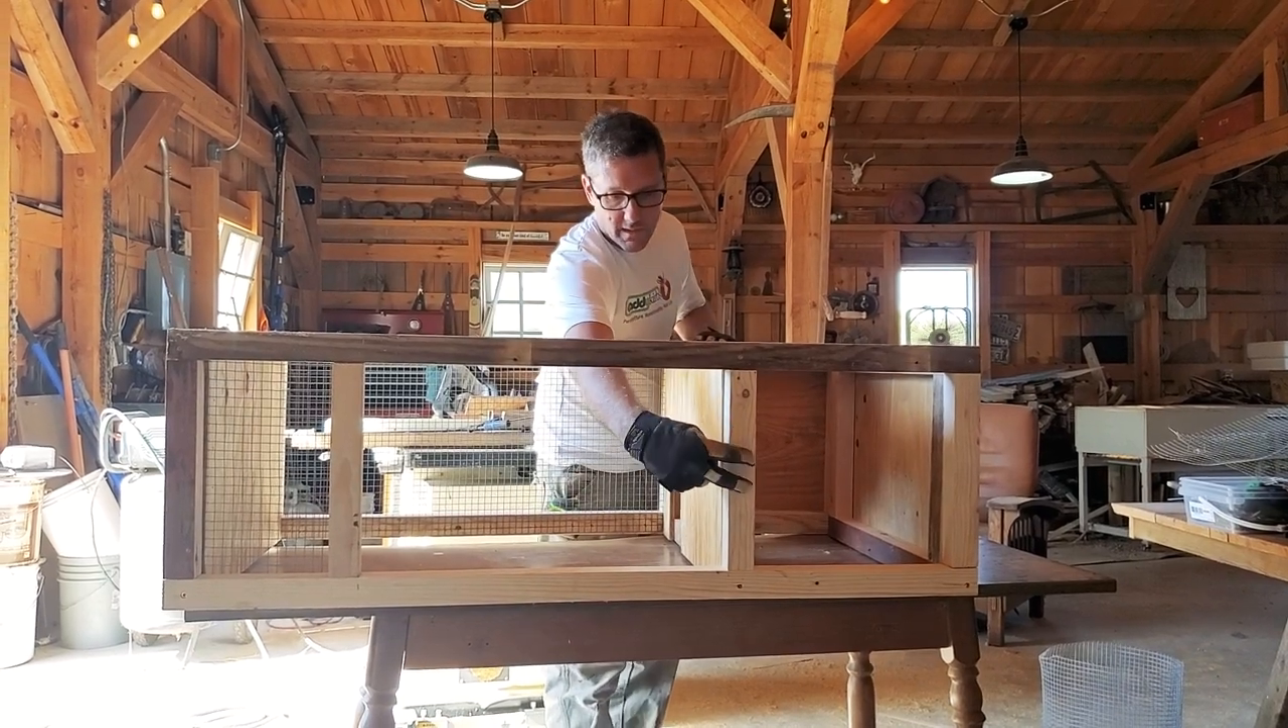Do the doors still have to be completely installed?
Yes.